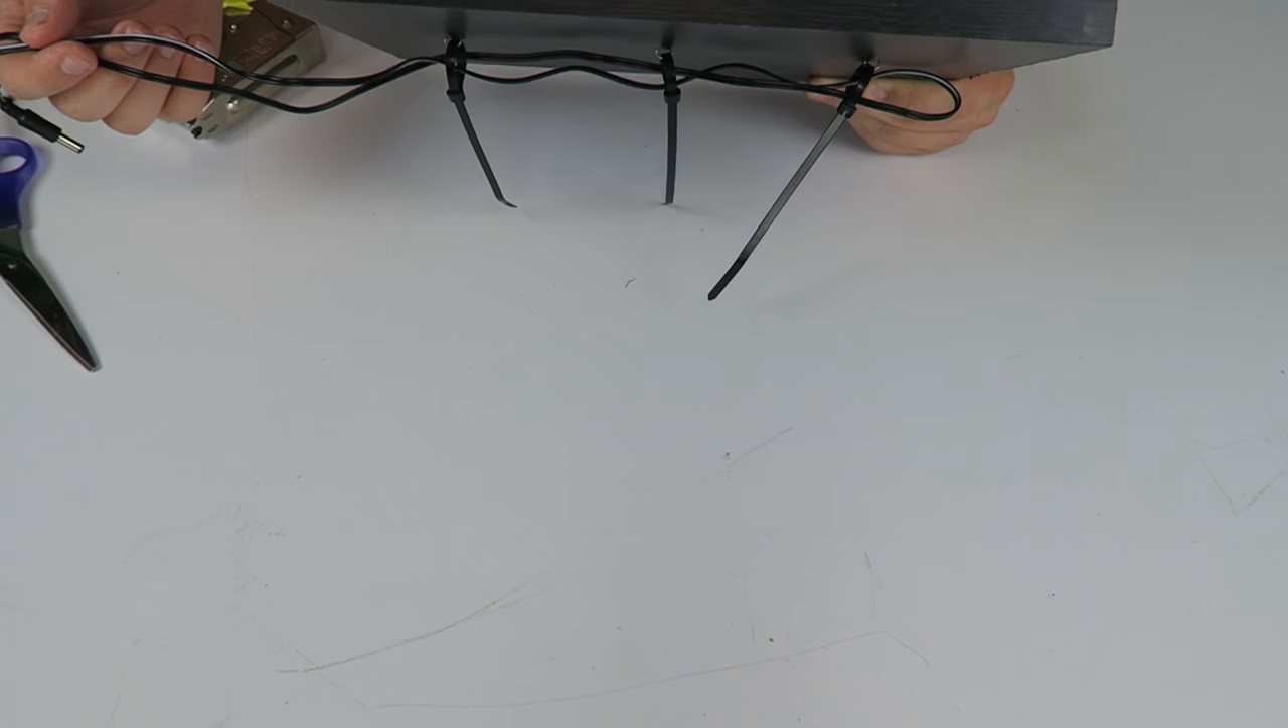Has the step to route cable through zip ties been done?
Yes.